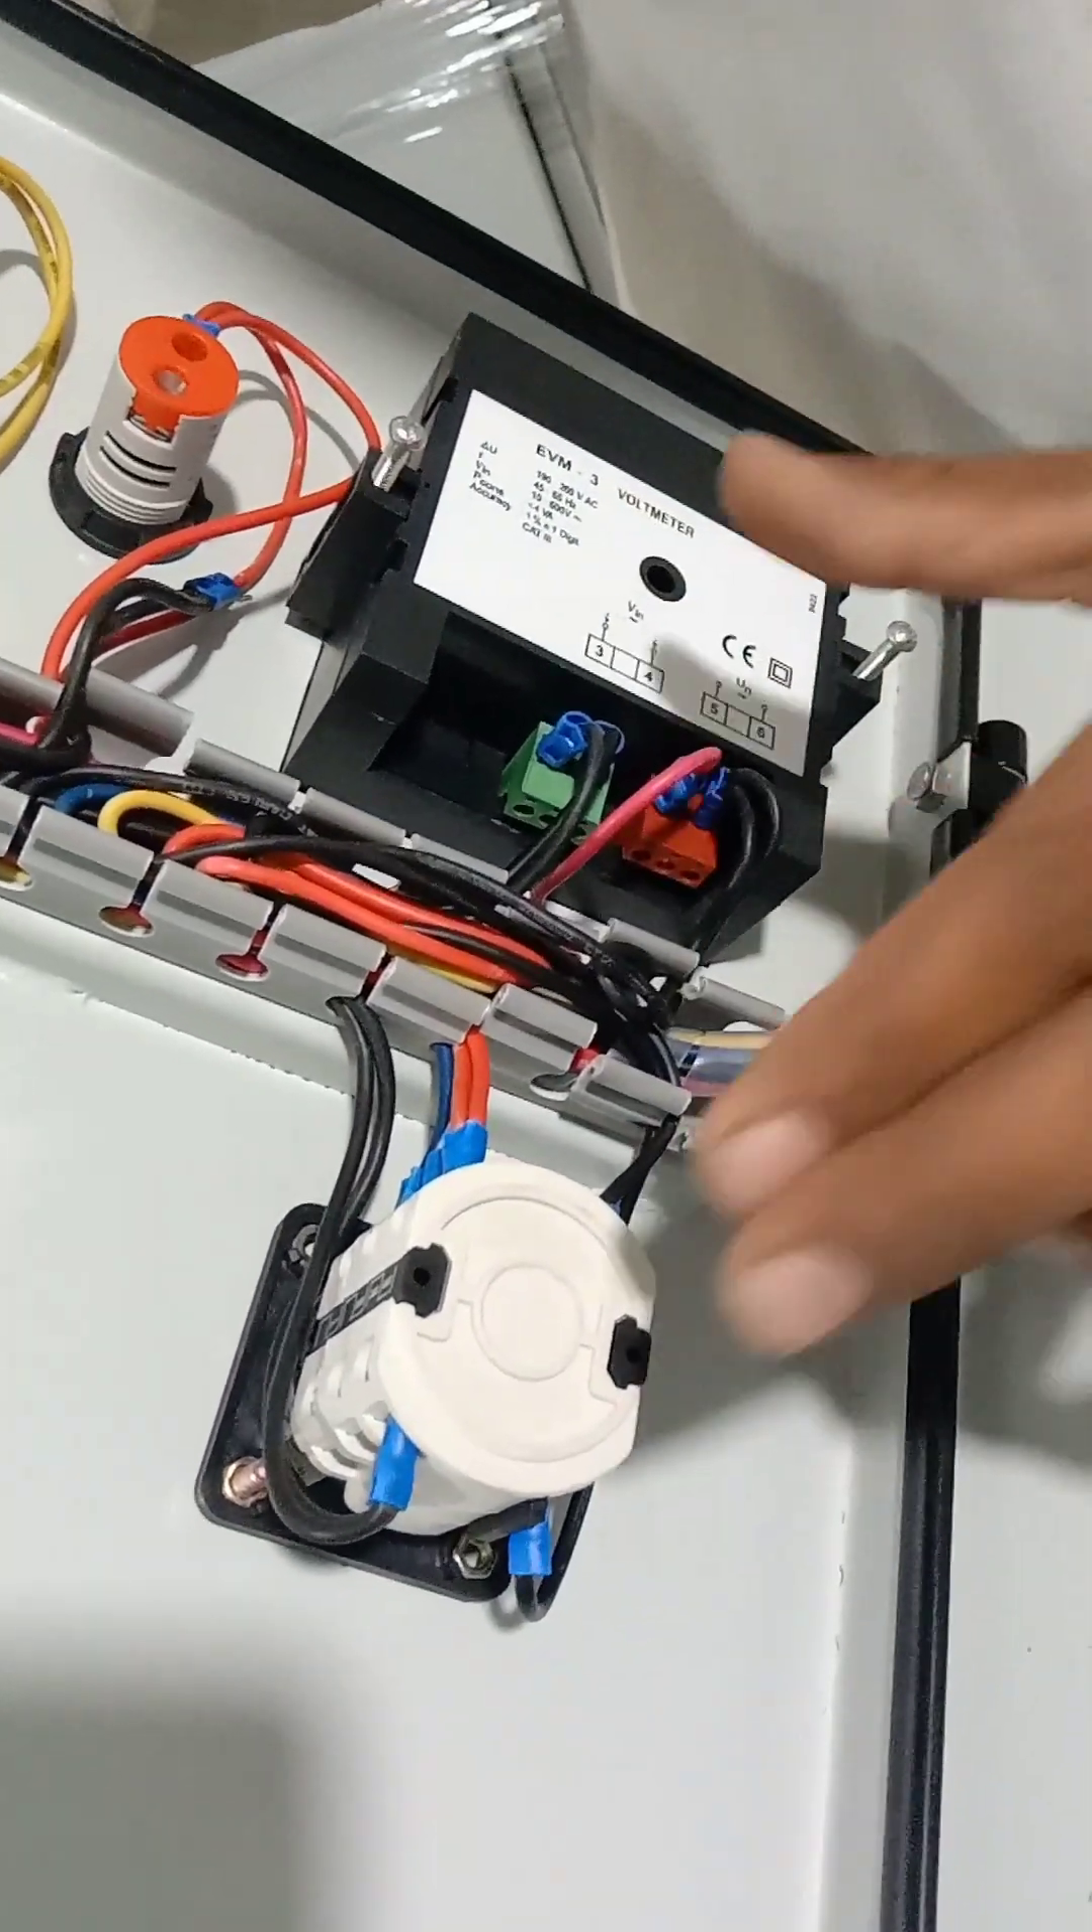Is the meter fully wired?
Yes.